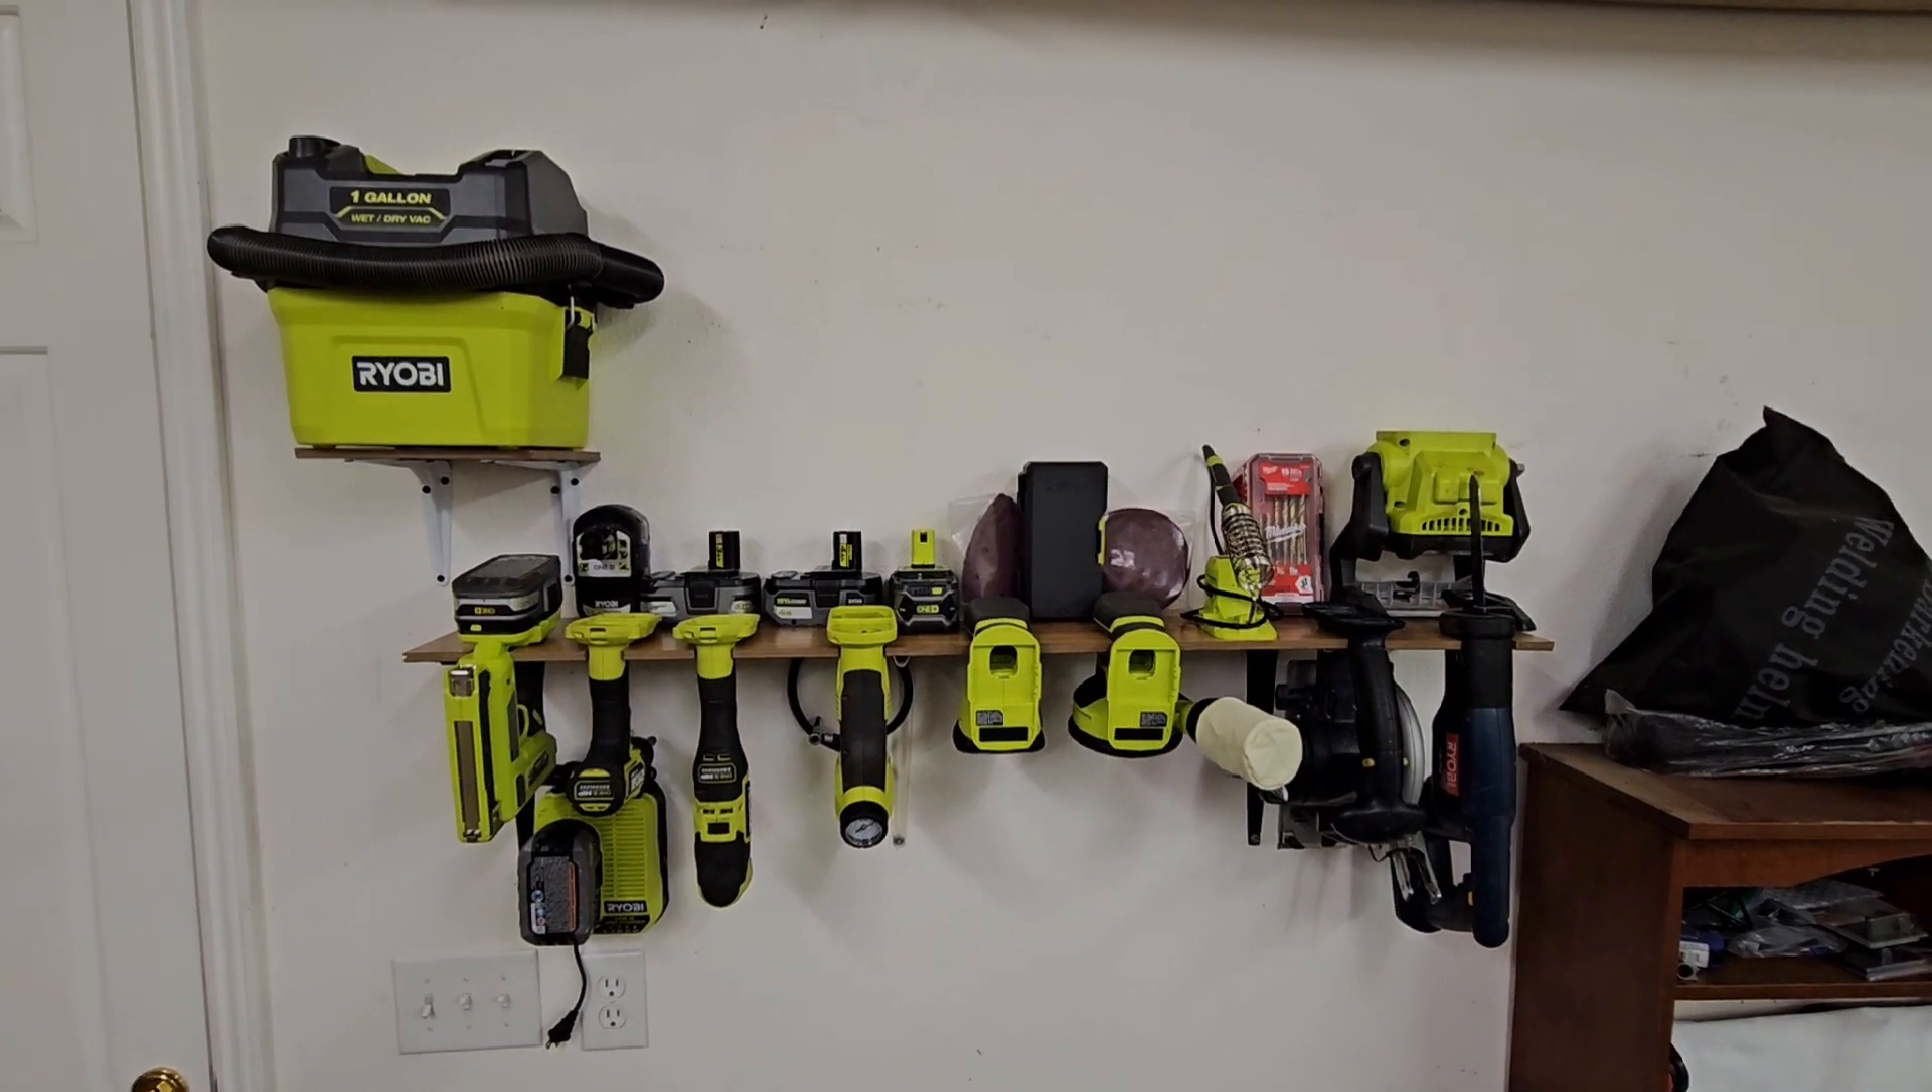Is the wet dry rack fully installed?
Yes.